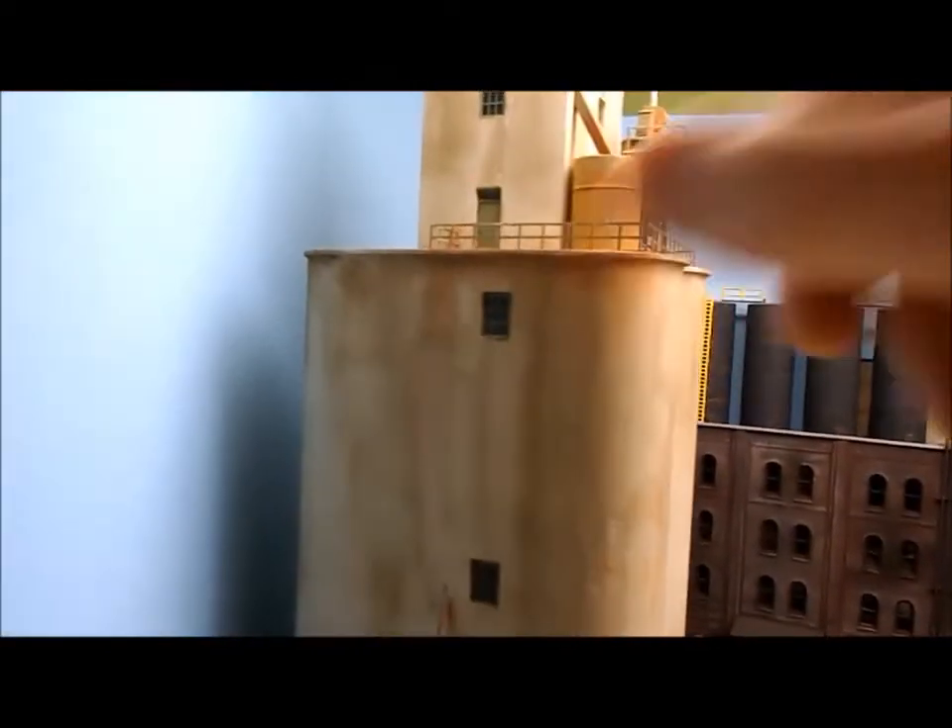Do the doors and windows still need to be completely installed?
No.